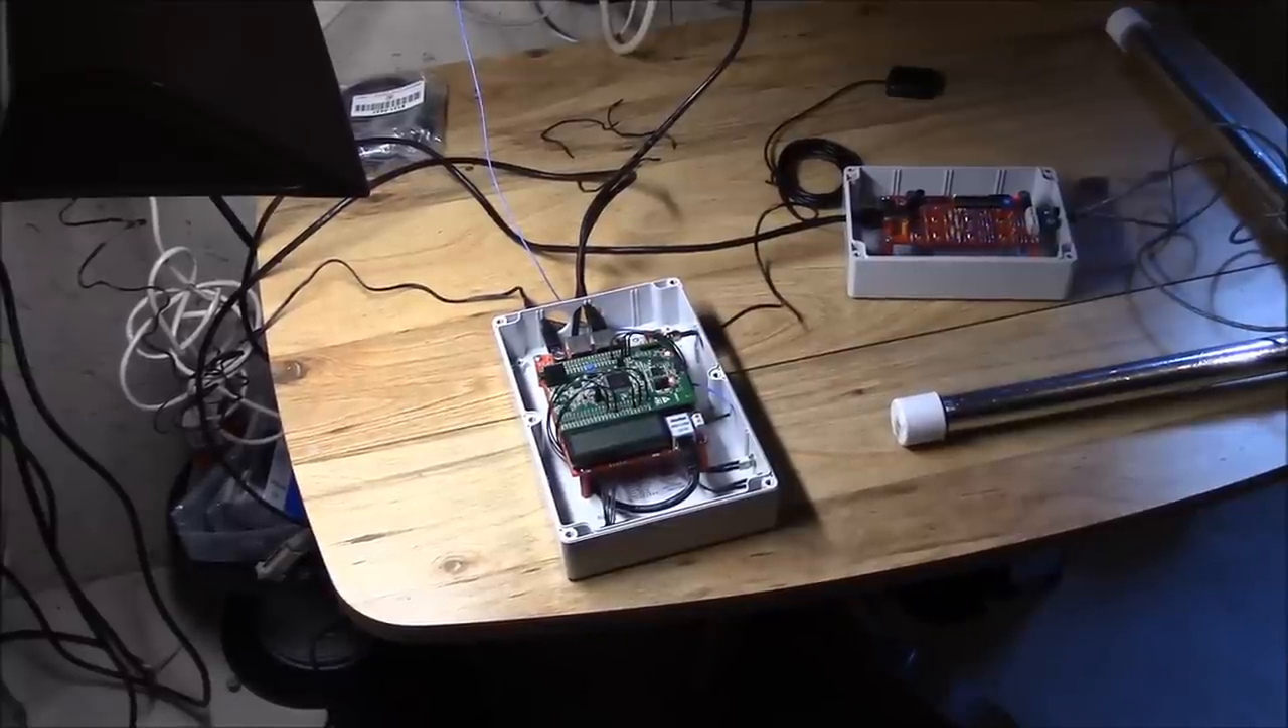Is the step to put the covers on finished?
No.